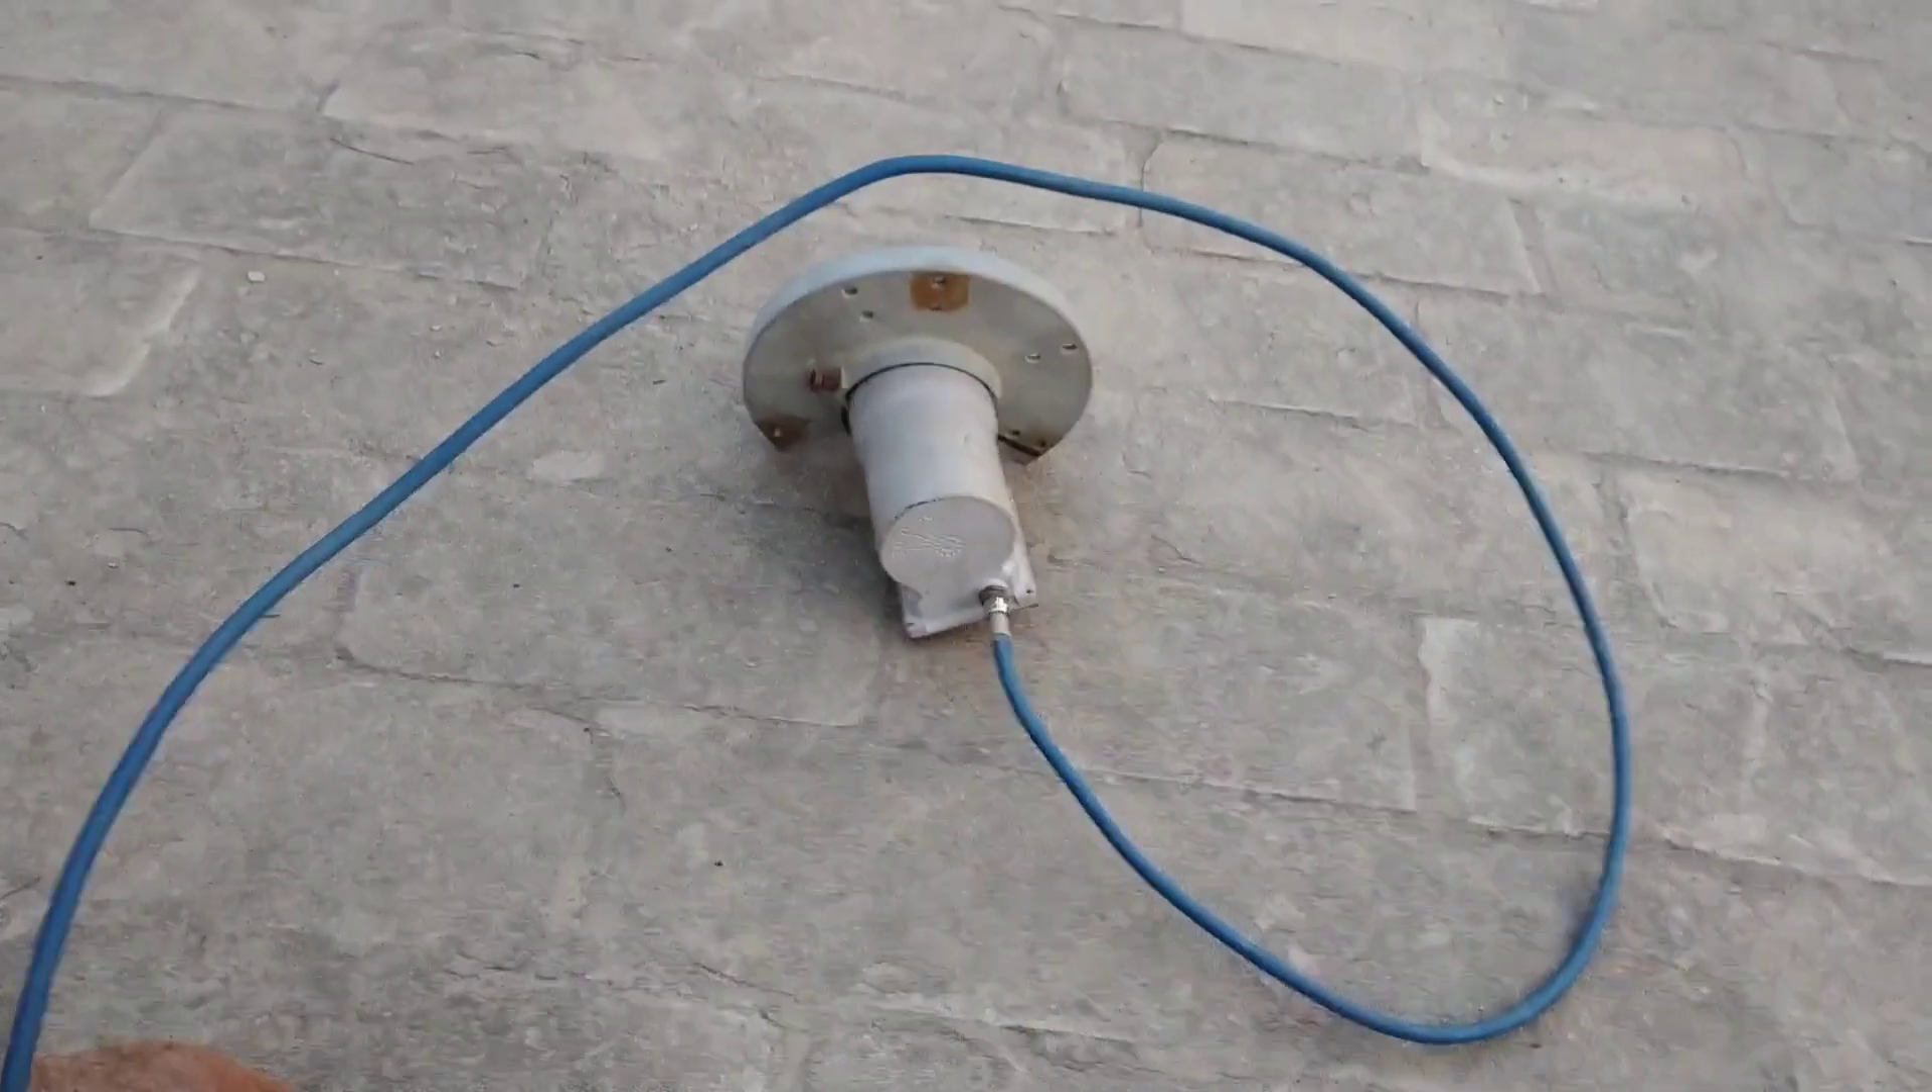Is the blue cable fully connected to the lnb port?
Yes.